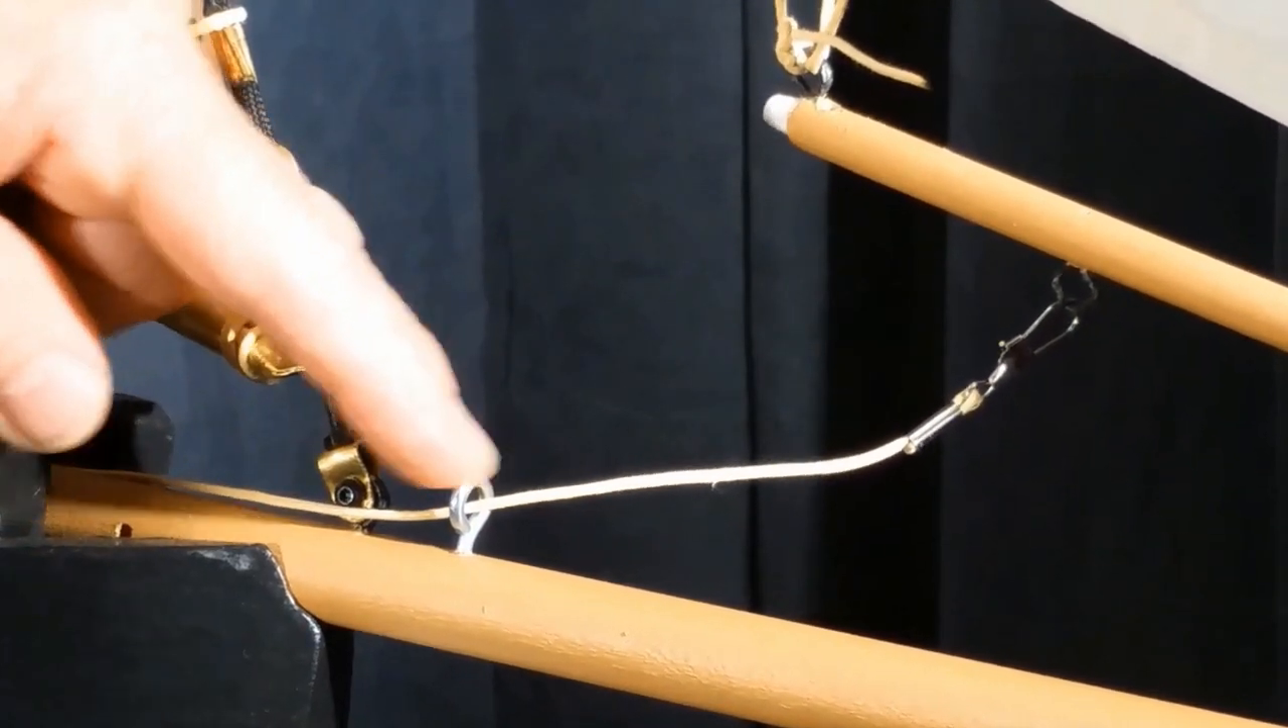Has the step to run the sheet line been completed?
Yes.